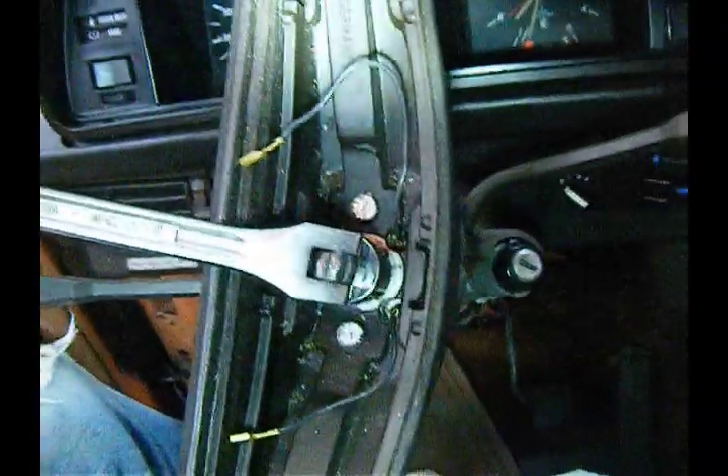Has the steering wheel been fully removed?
No.